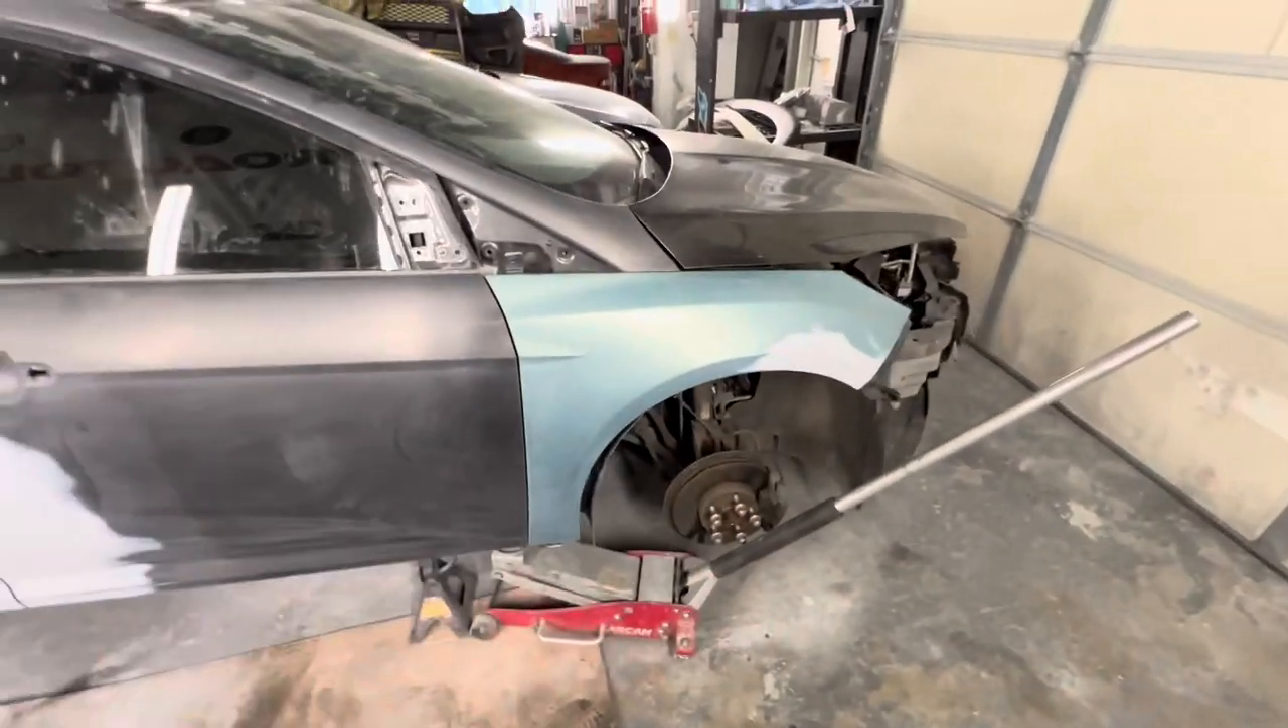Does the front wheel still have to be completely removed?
No.